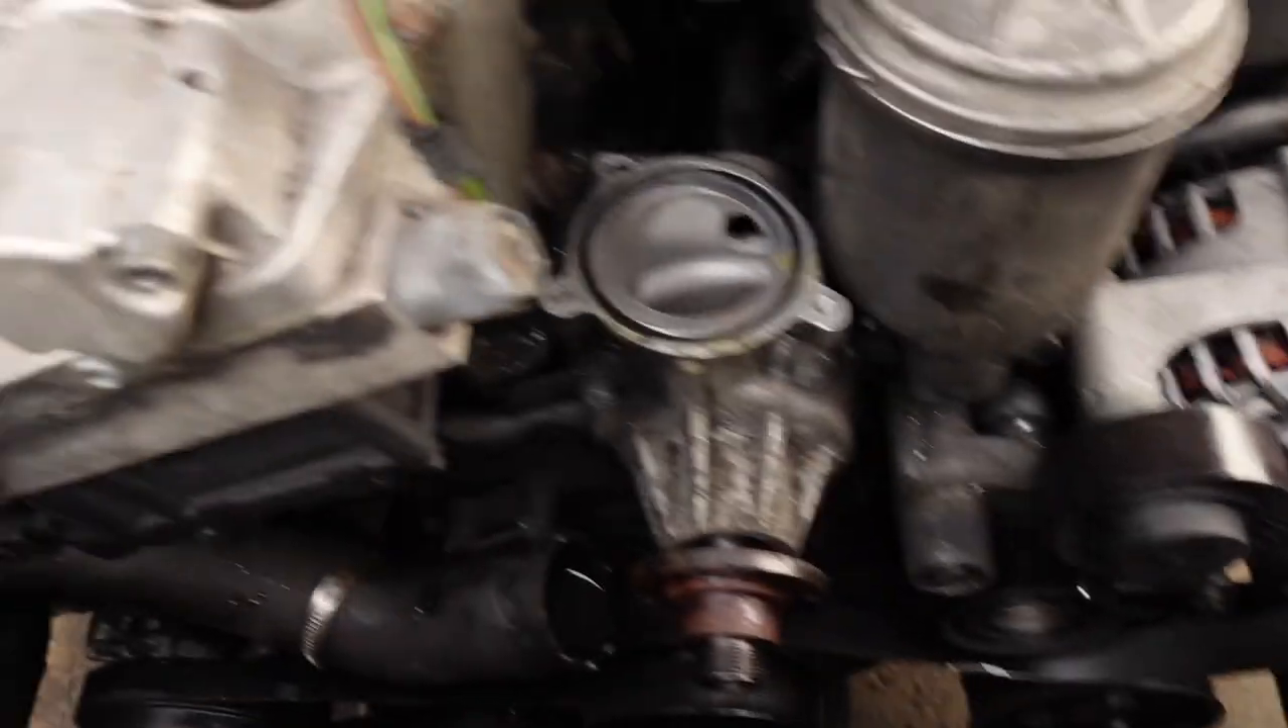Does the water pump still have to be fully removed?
Yes.